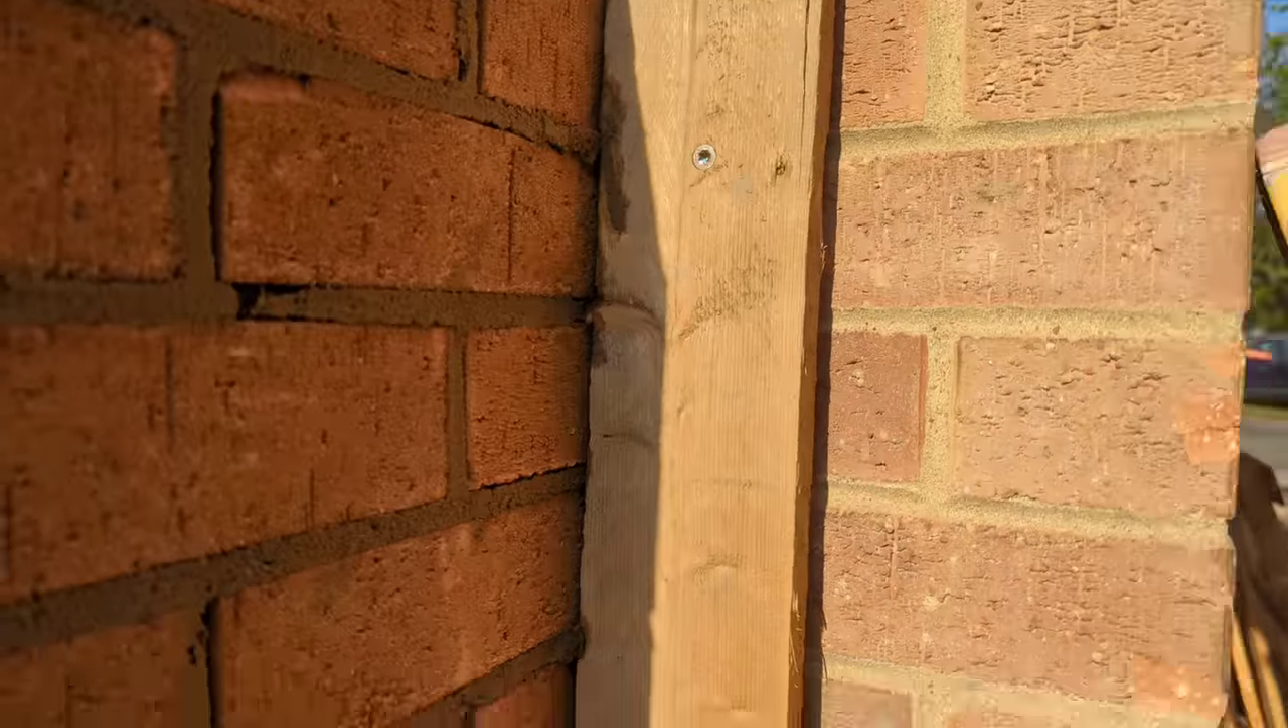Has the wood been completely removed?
No.